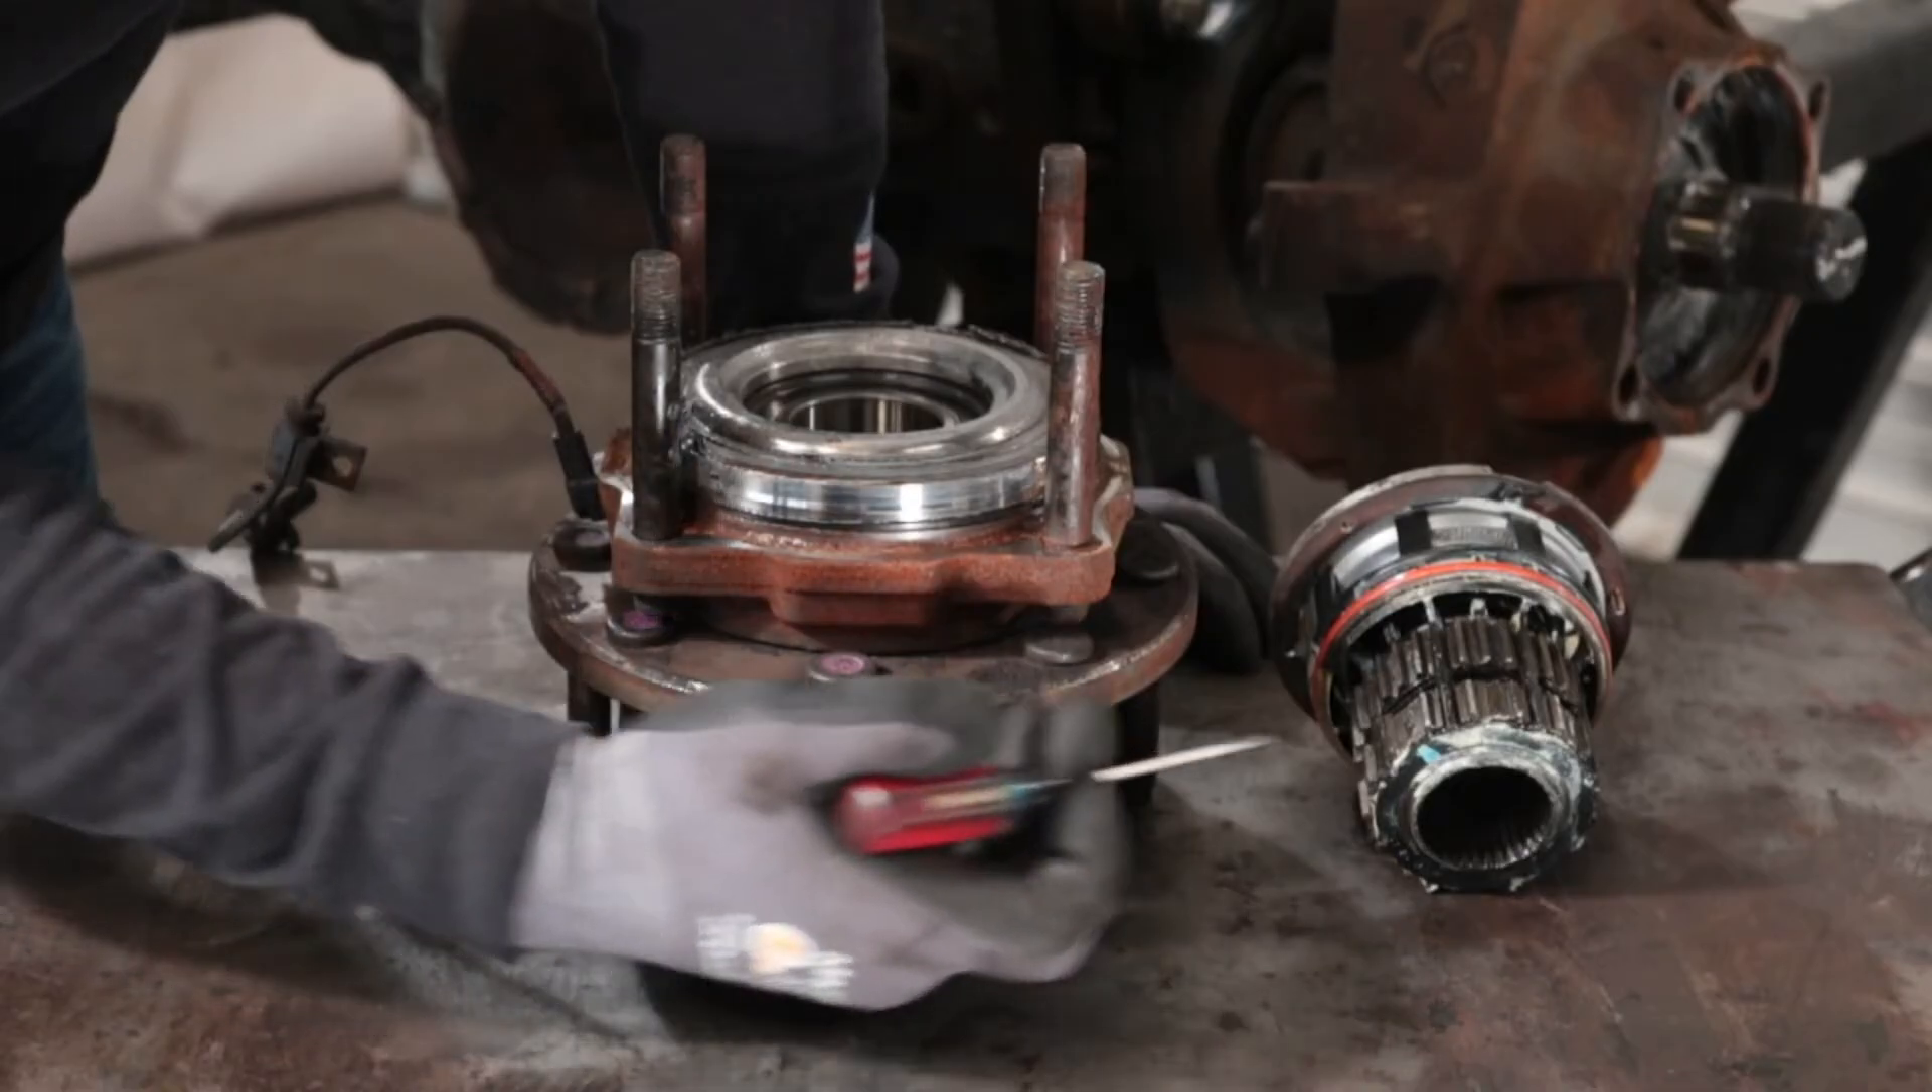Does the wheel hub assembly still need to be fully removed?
No.